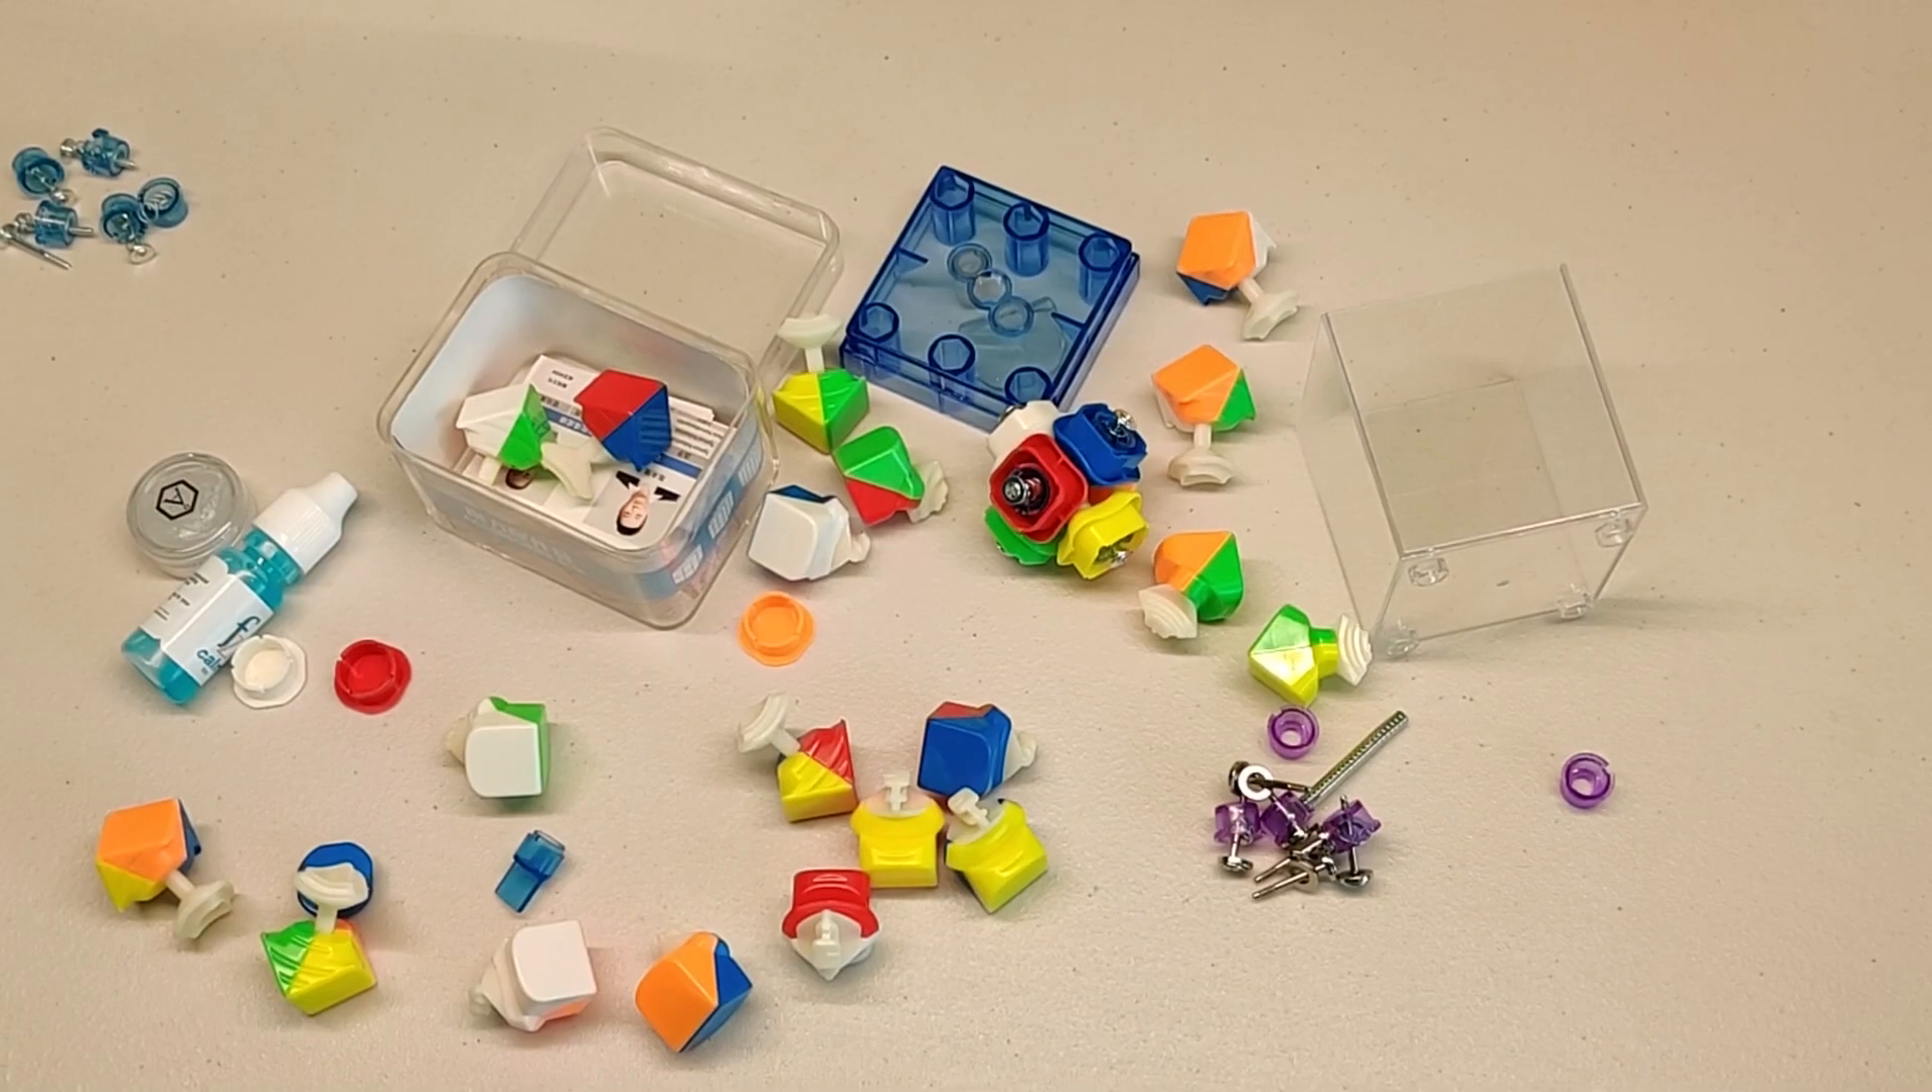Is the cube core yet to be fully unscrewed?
Yes.